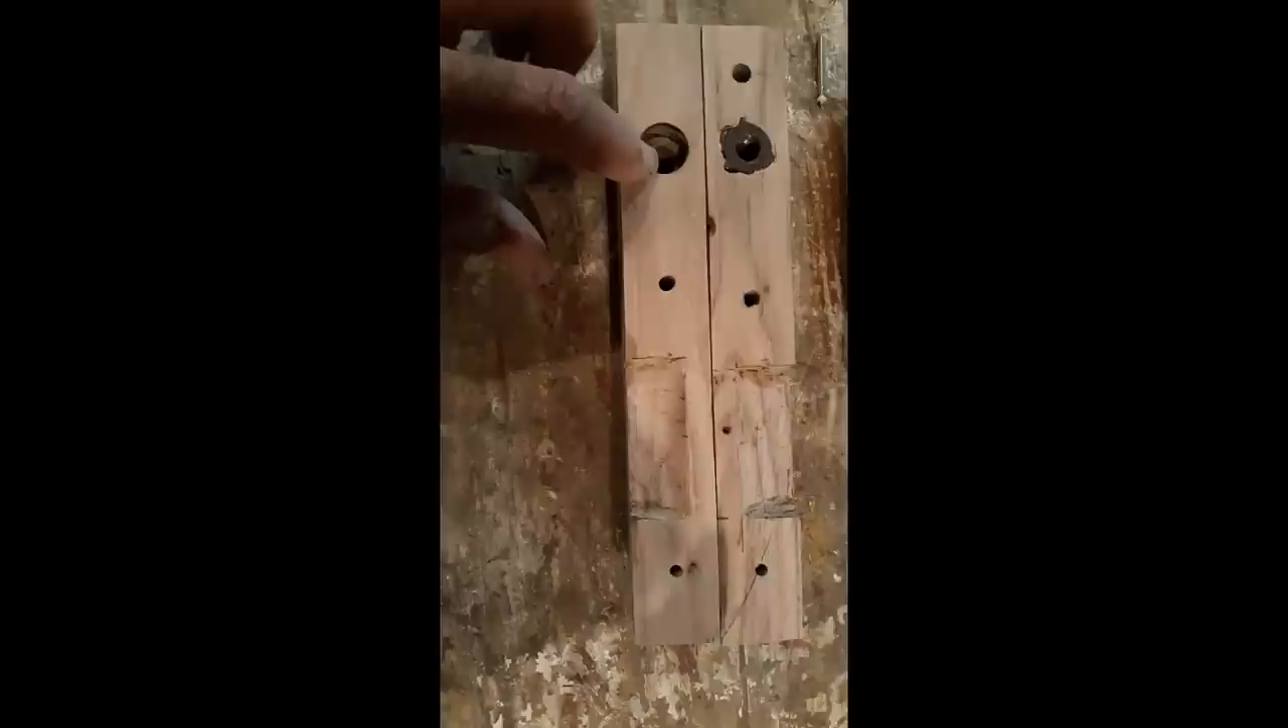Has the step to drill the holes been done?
Yes.